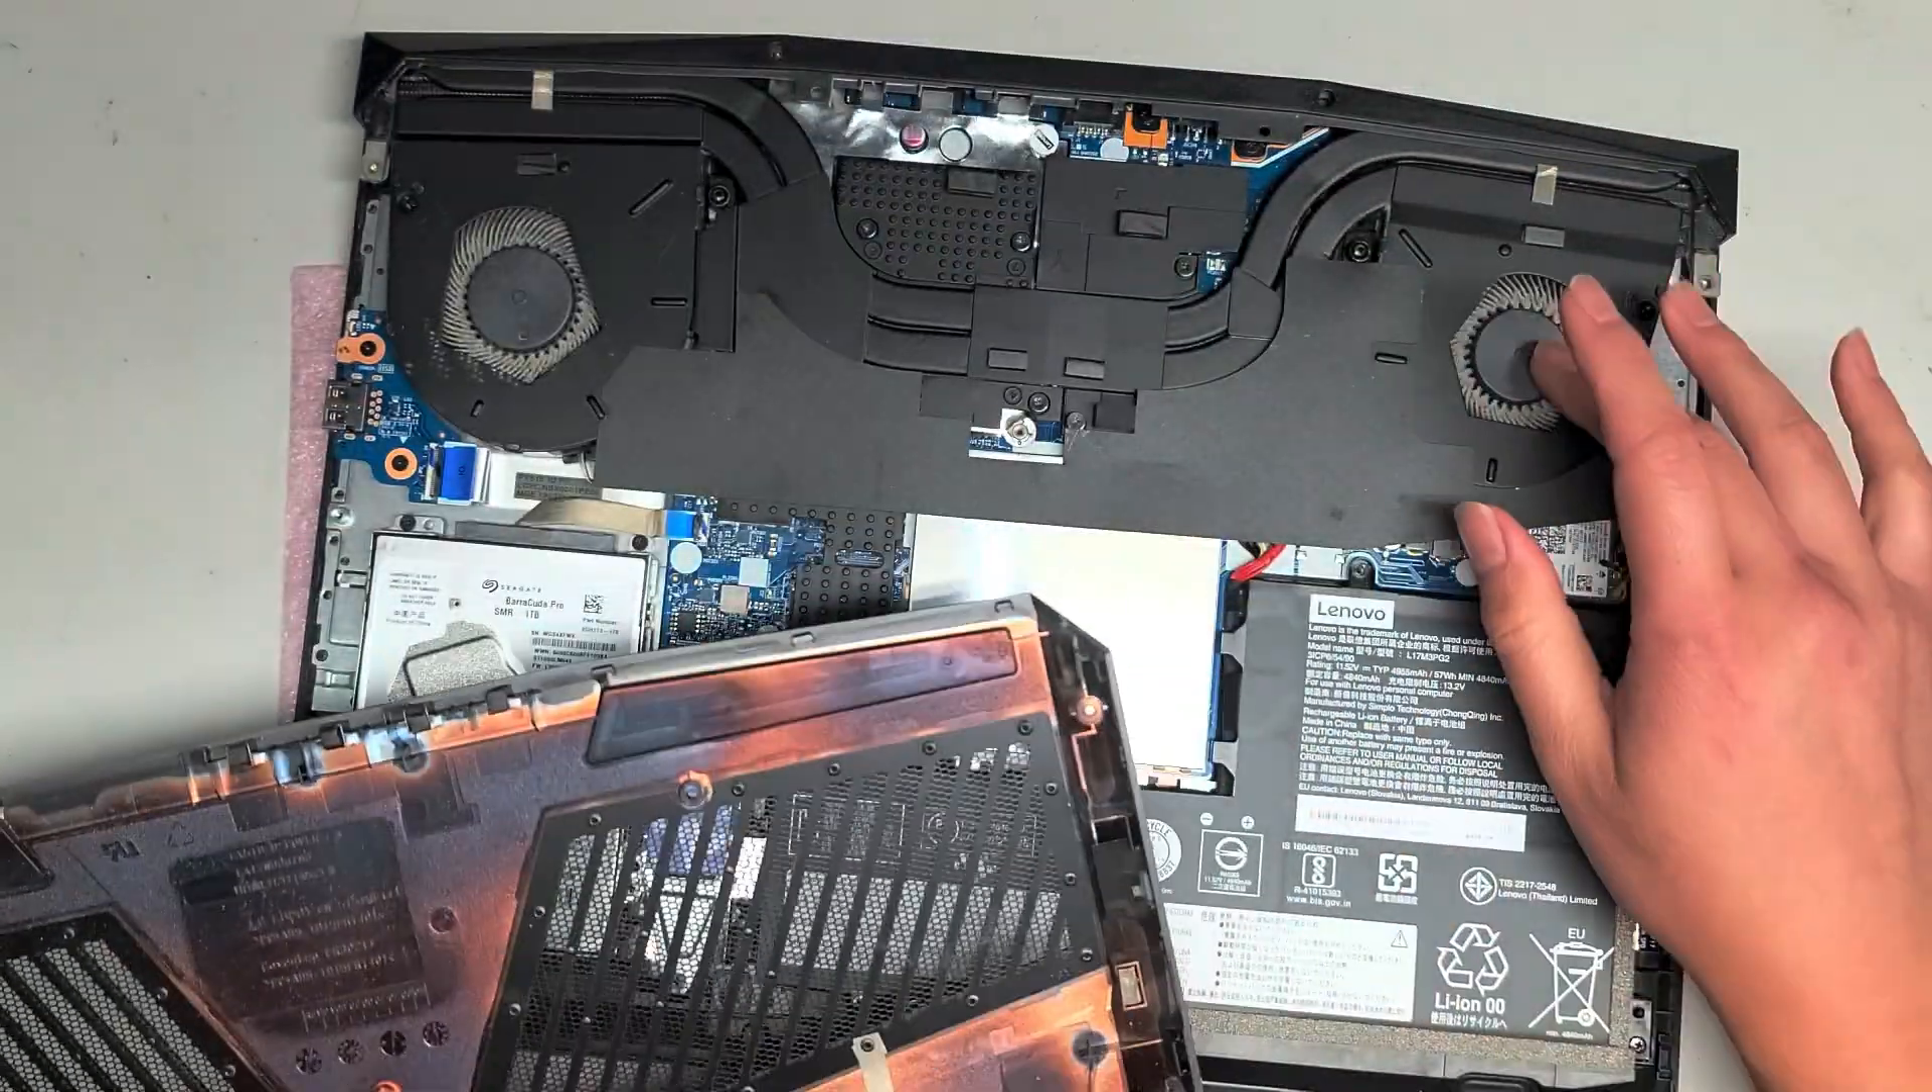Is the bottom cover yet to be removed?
No.